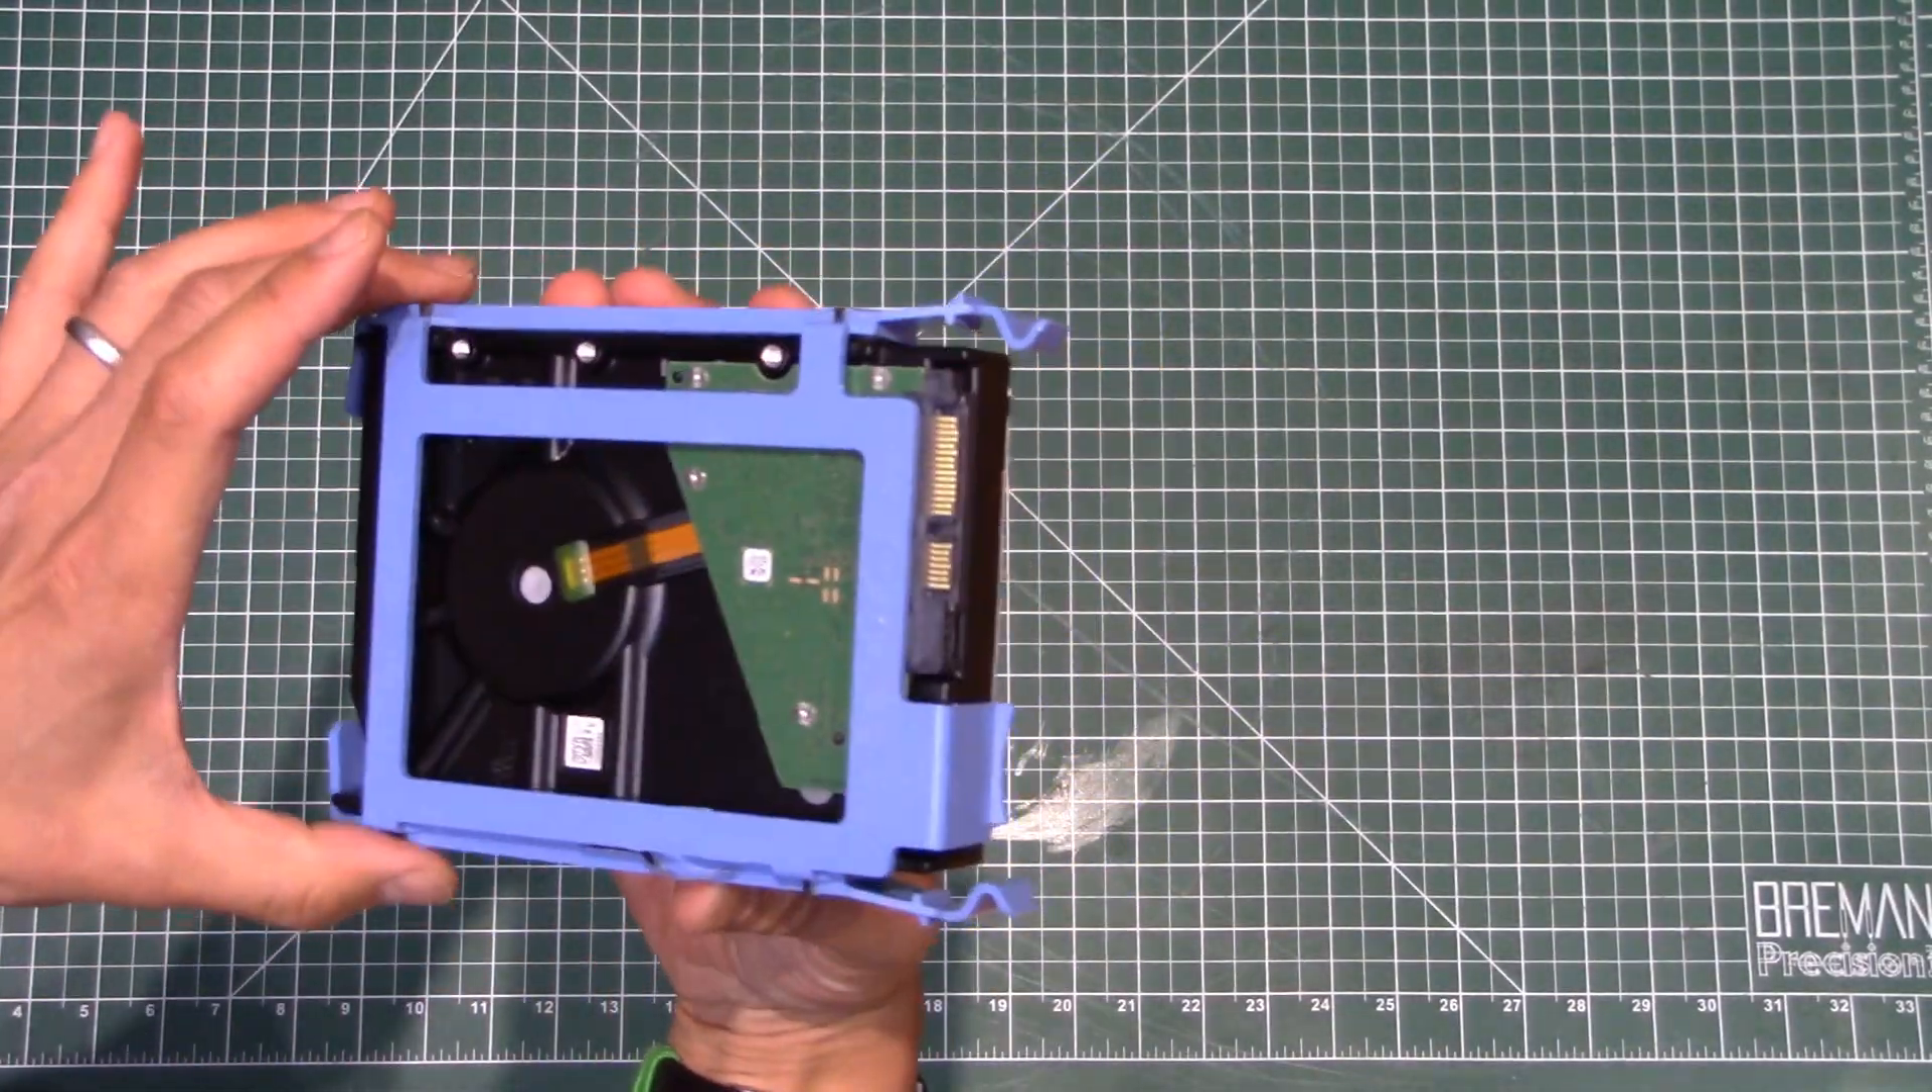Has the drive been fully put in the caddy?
Yes.